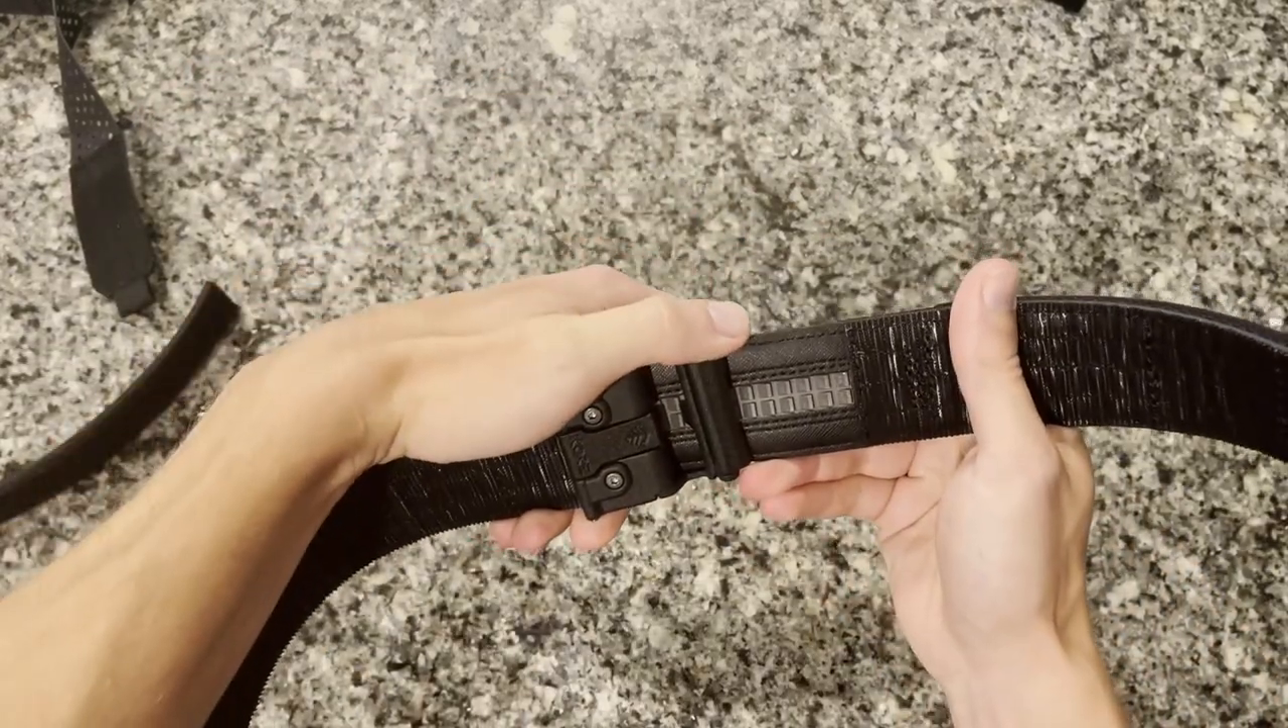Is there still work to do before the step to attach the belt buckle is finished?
No.